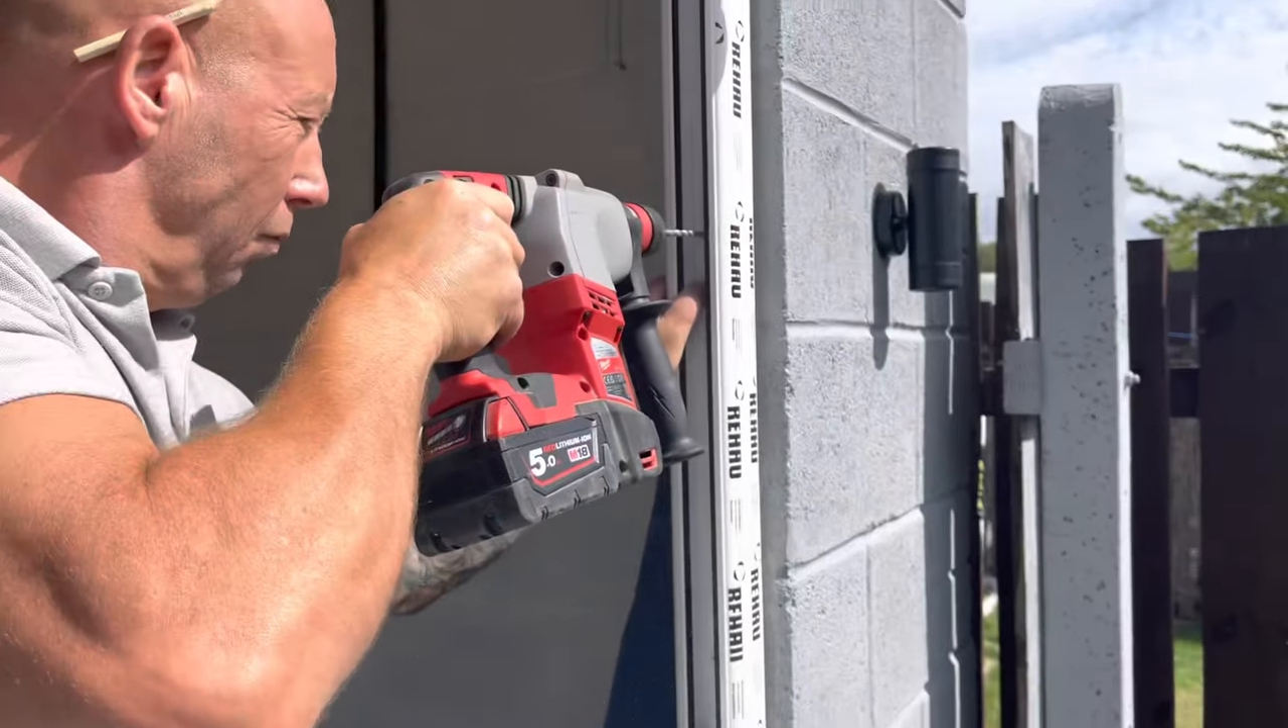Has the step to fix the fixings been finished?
No.